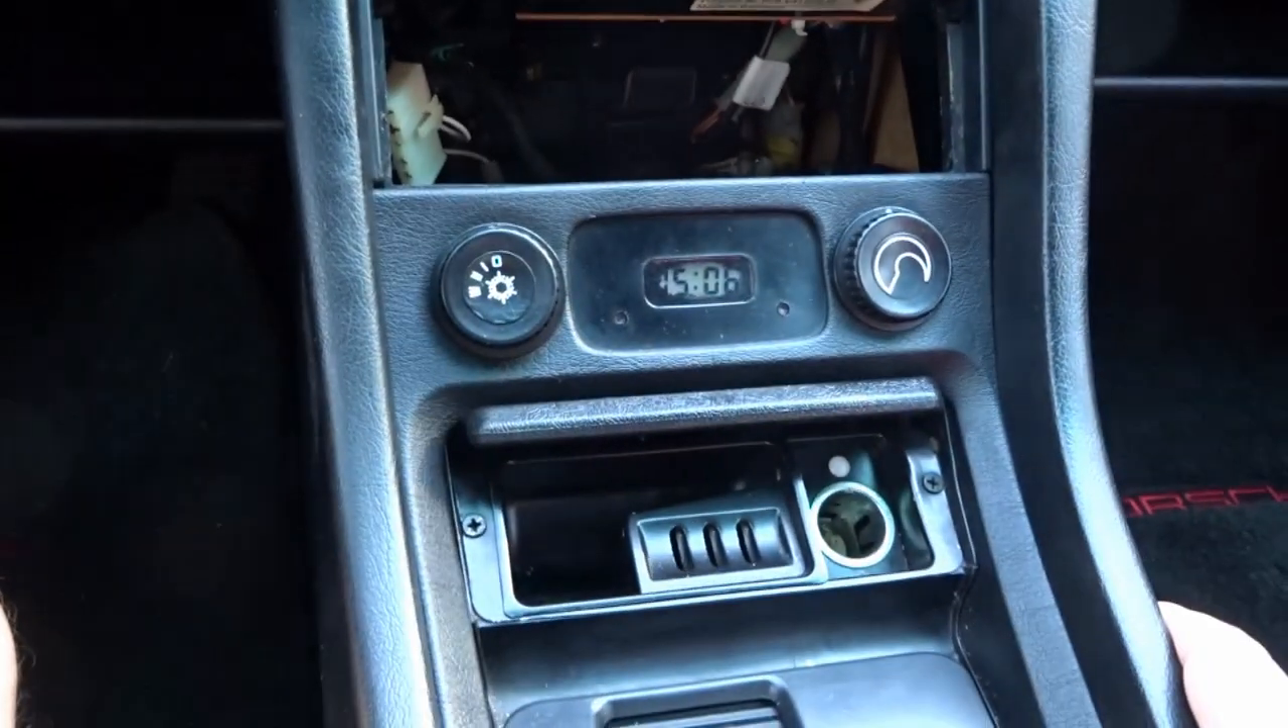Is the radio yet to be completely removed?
No.